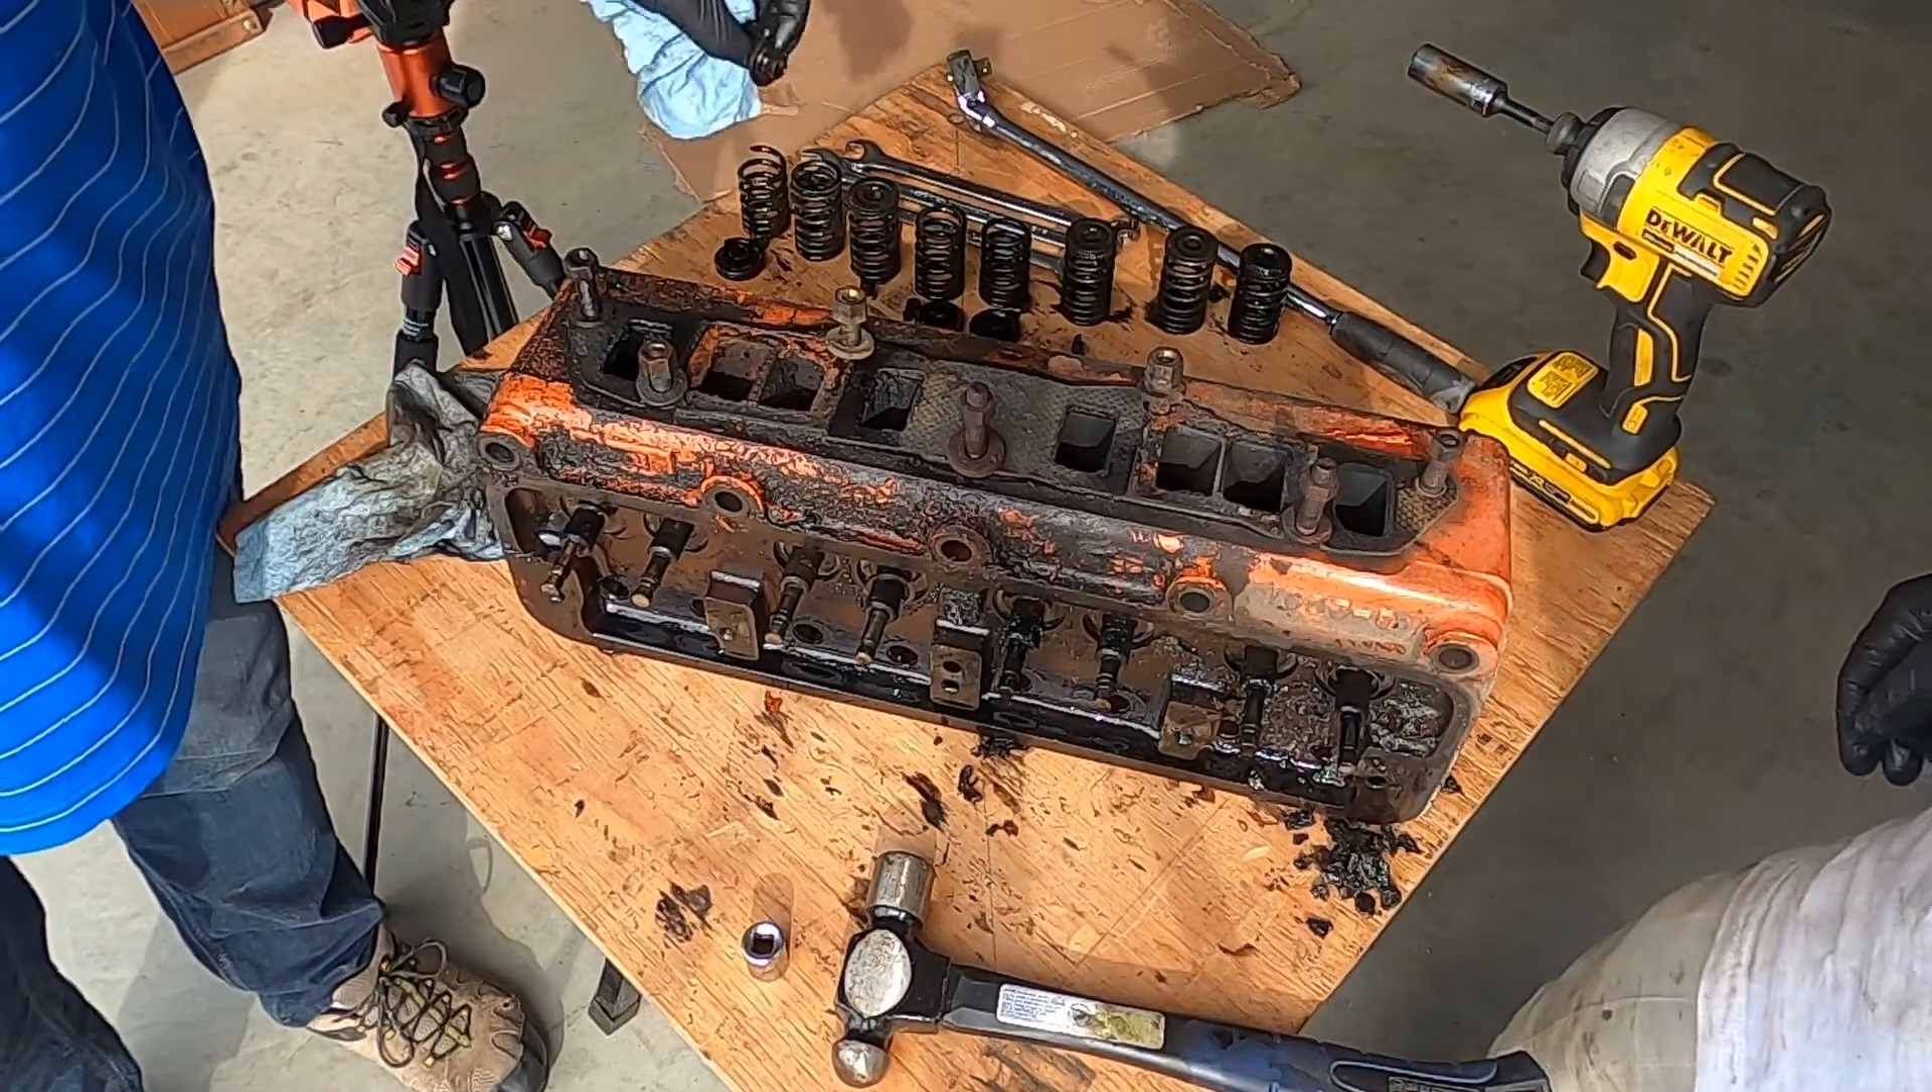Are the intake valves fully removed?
No.